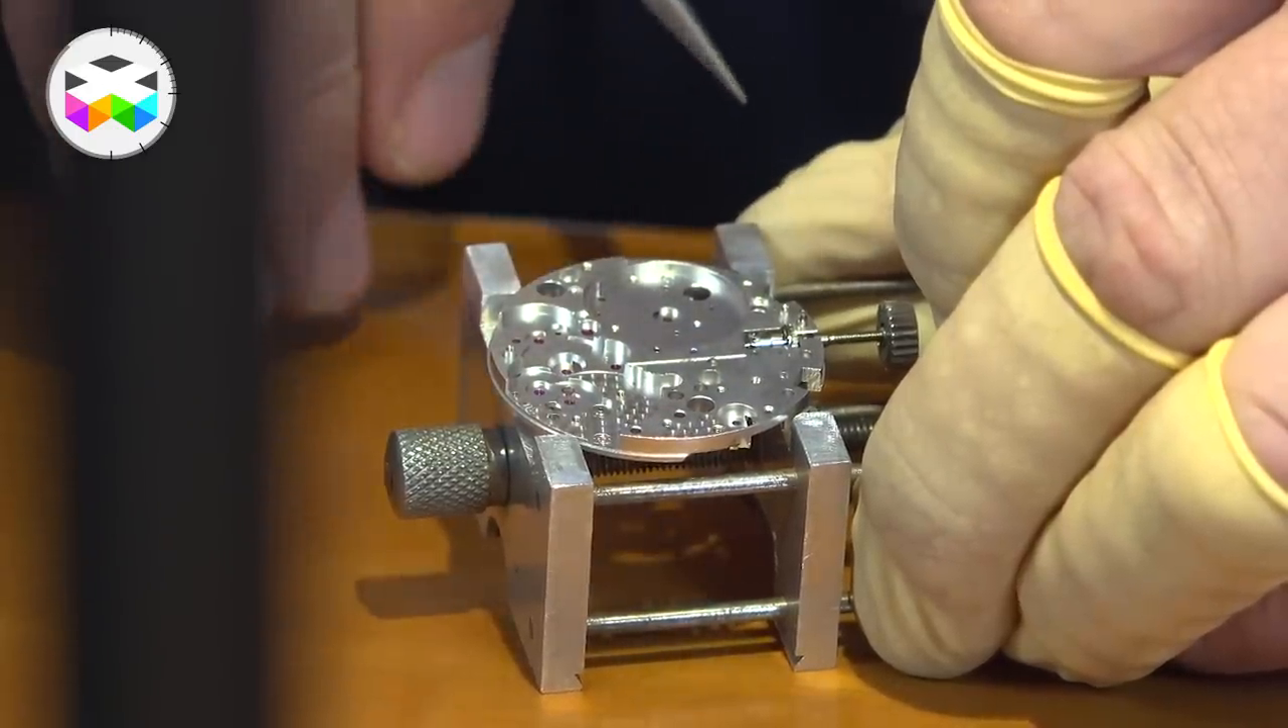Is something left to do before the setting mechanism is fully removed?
Yes.